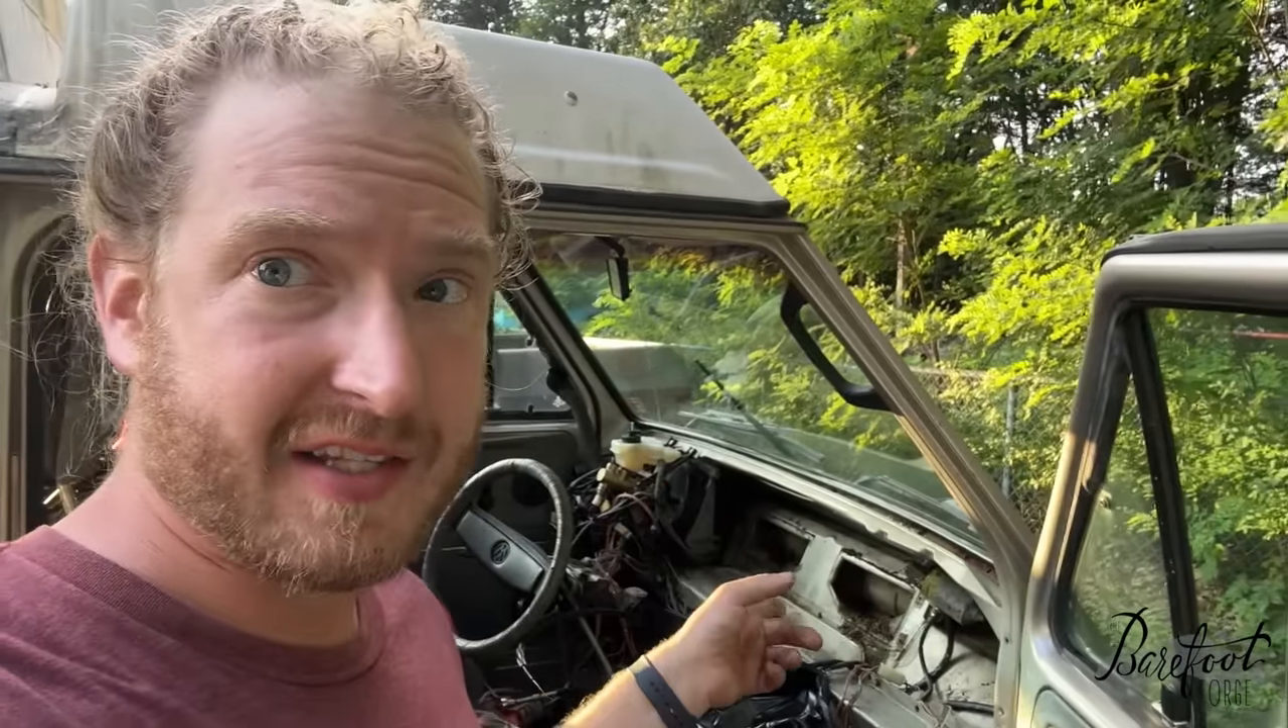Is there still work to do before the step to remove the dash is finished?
No.